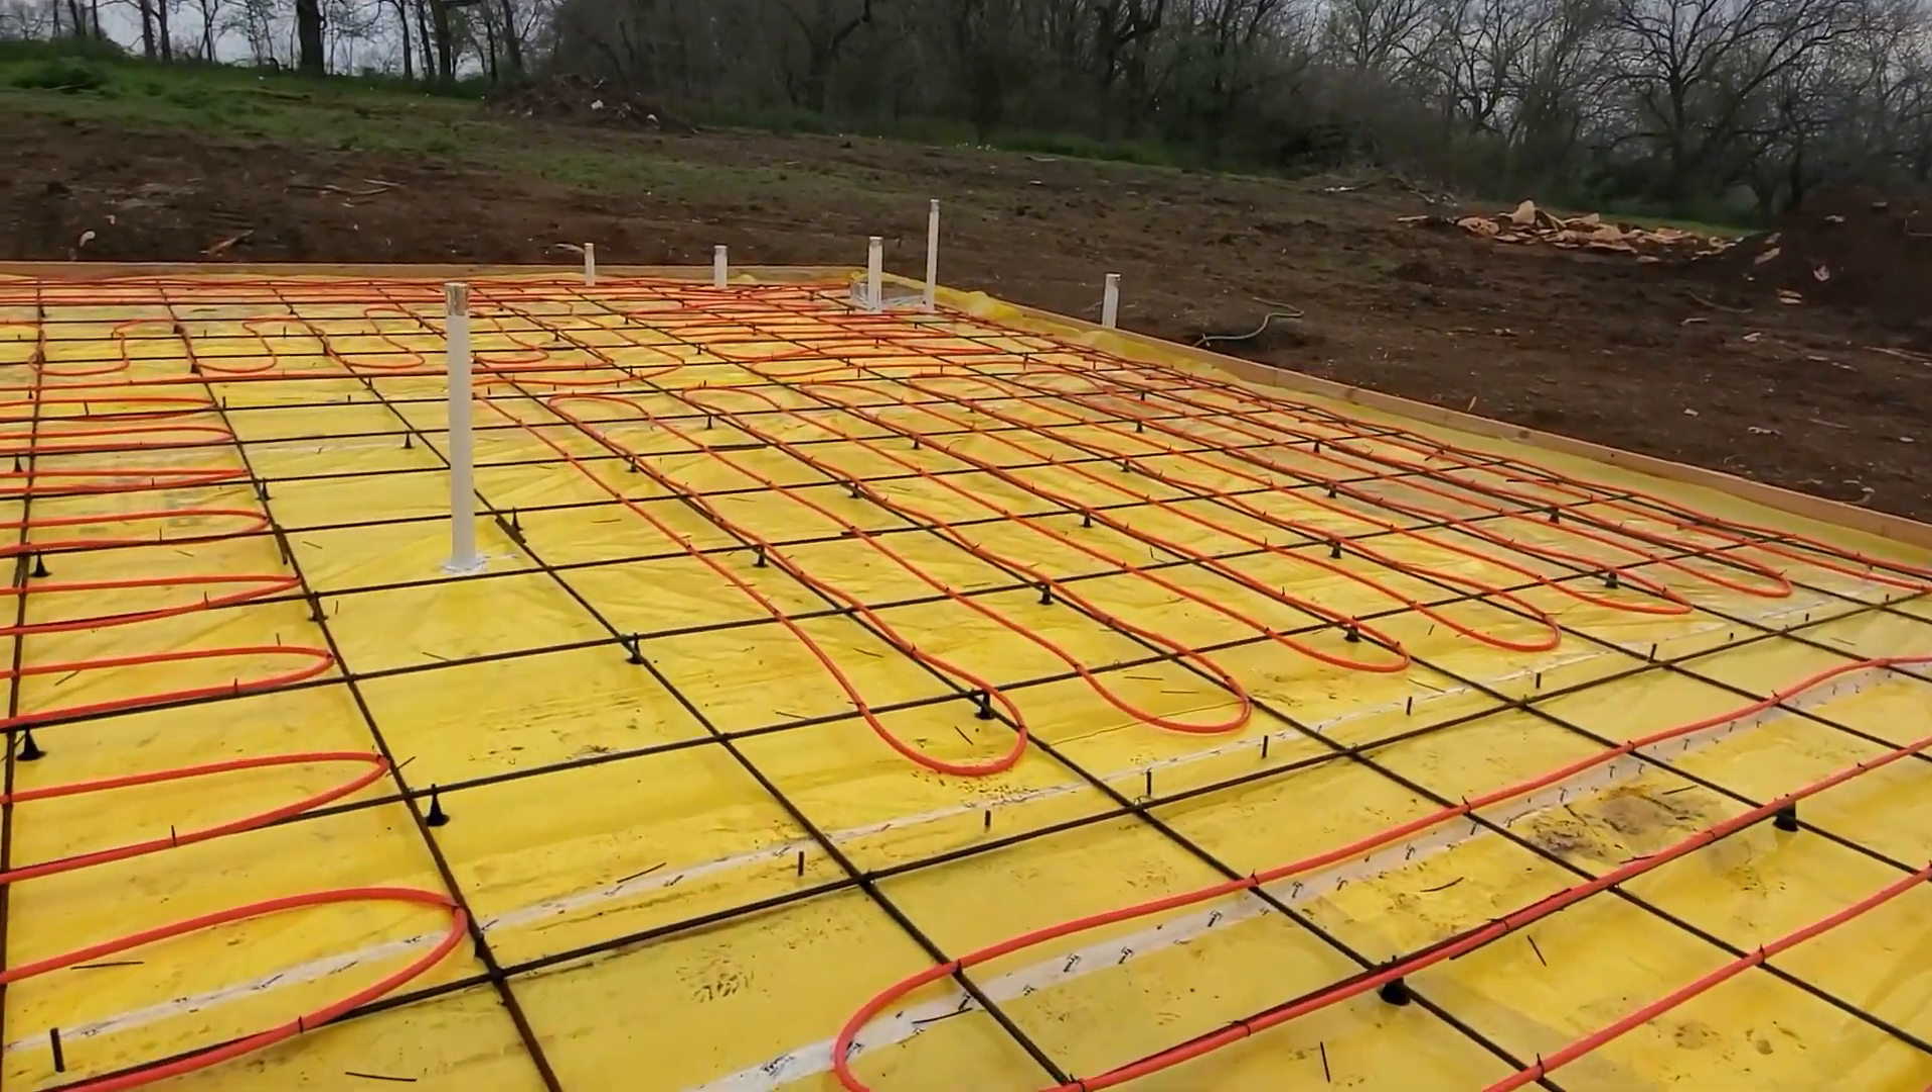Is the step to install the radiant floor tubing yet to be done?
No.